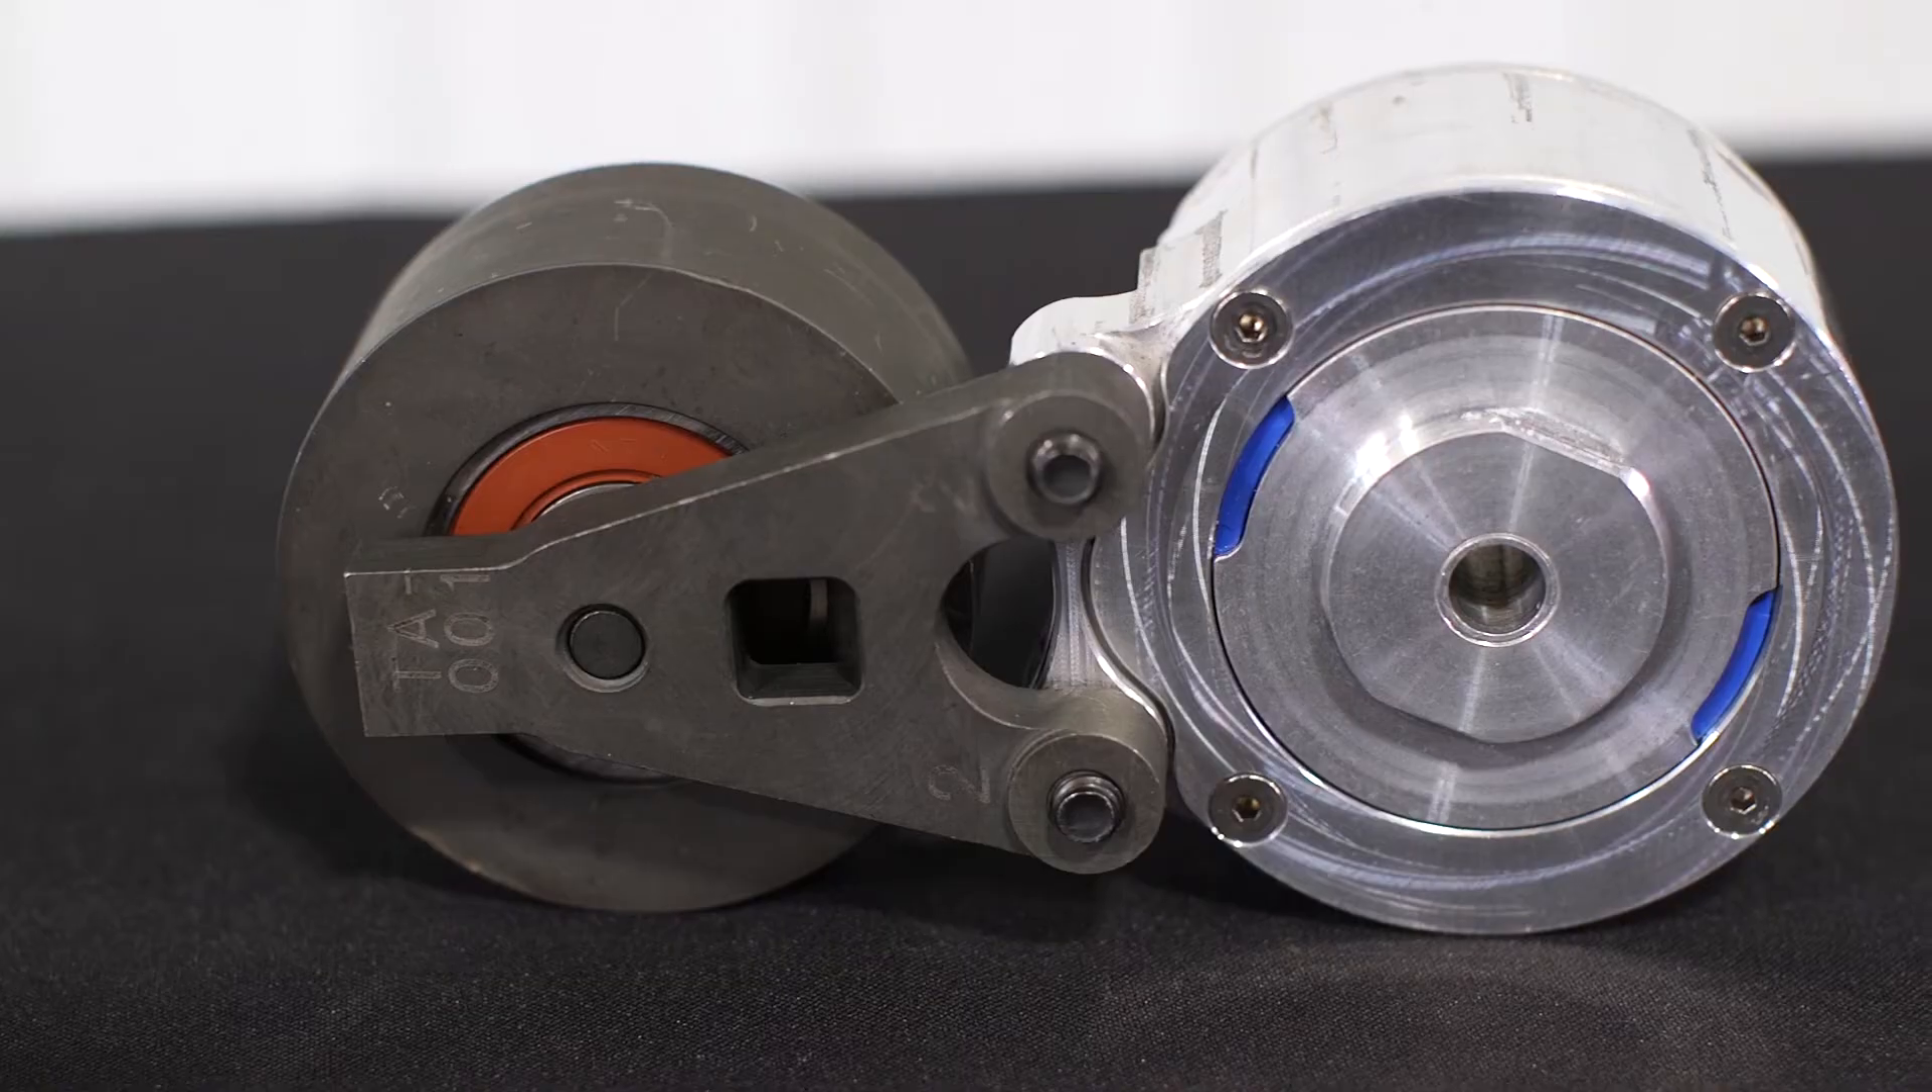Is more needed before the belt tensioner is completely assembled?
No.